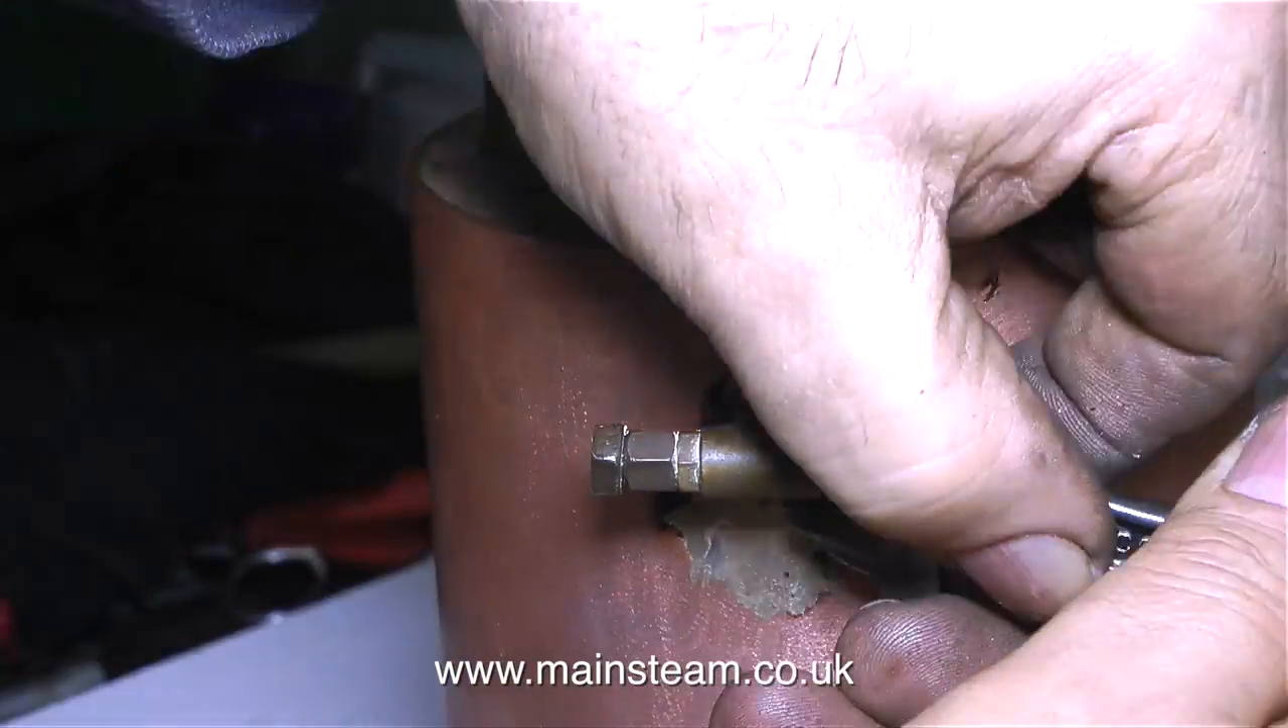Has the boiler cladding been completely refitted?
No.